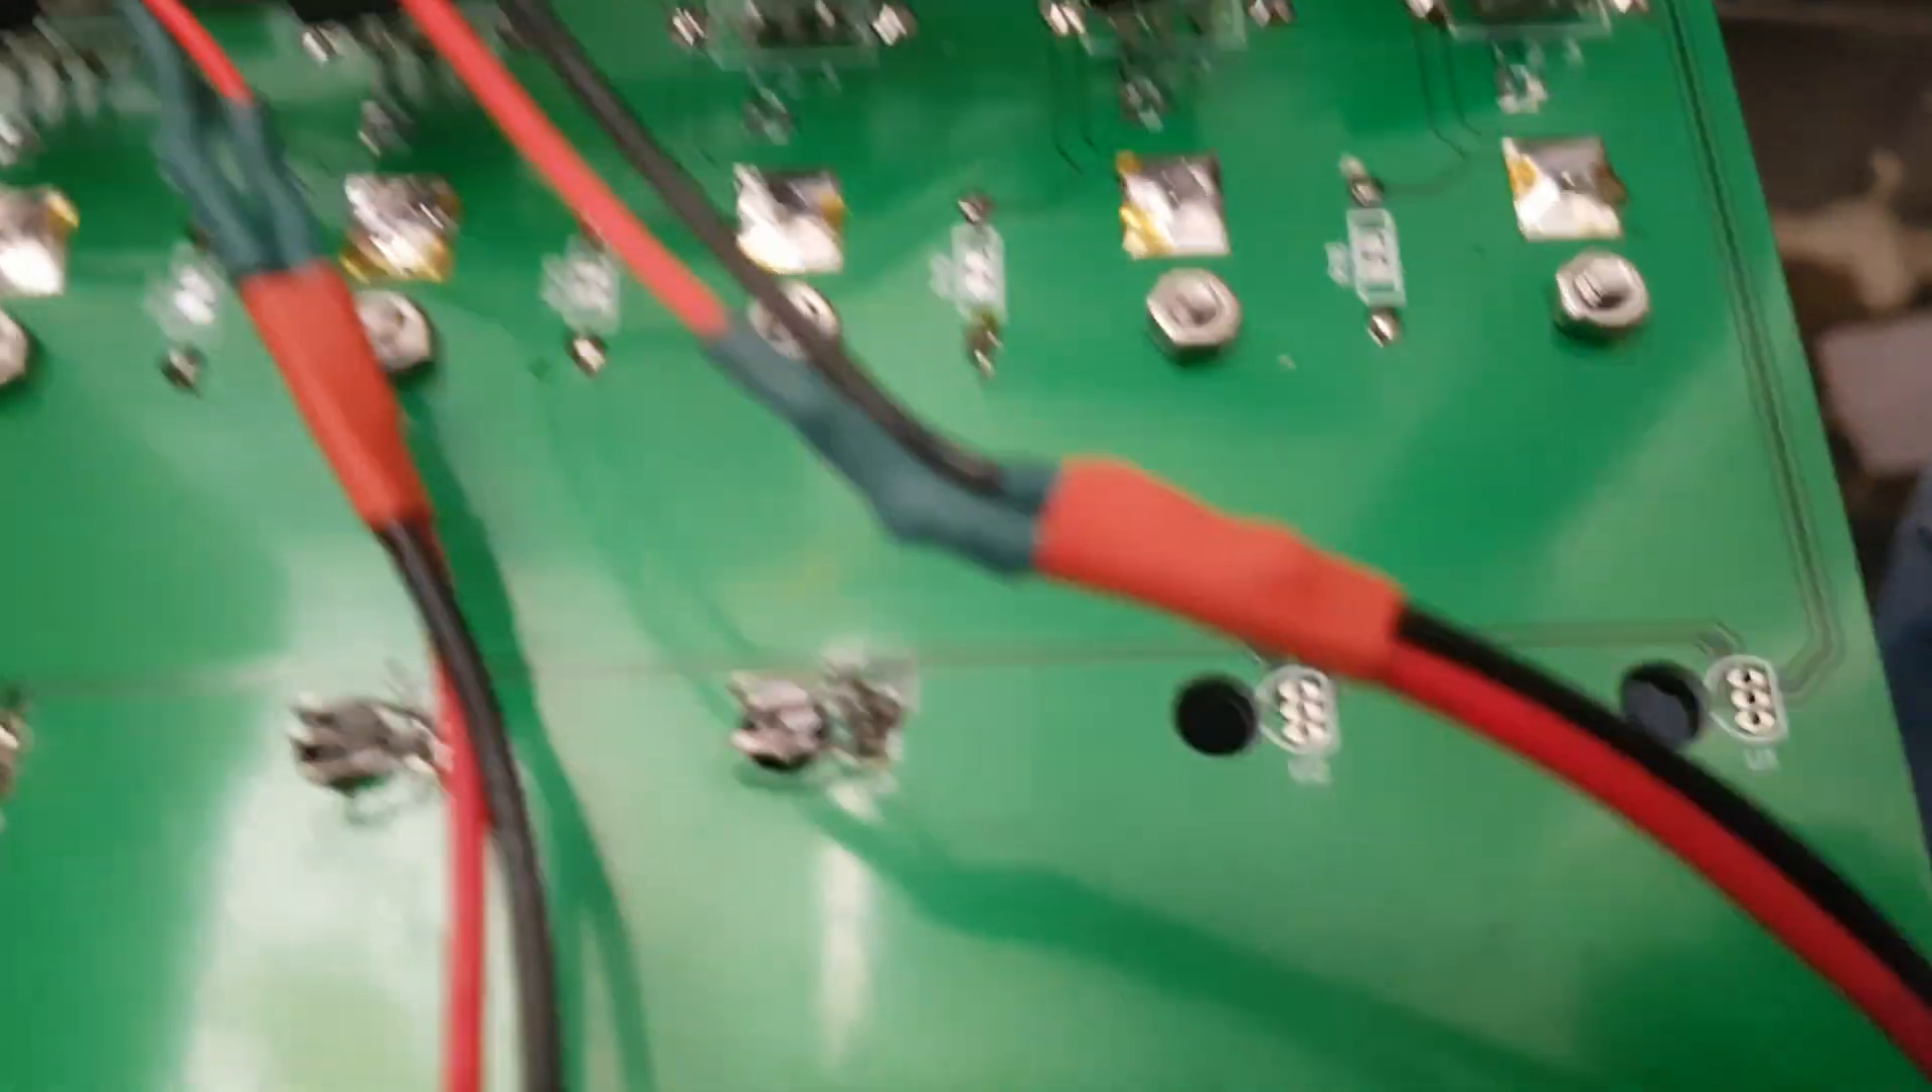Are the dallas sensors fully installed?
No.